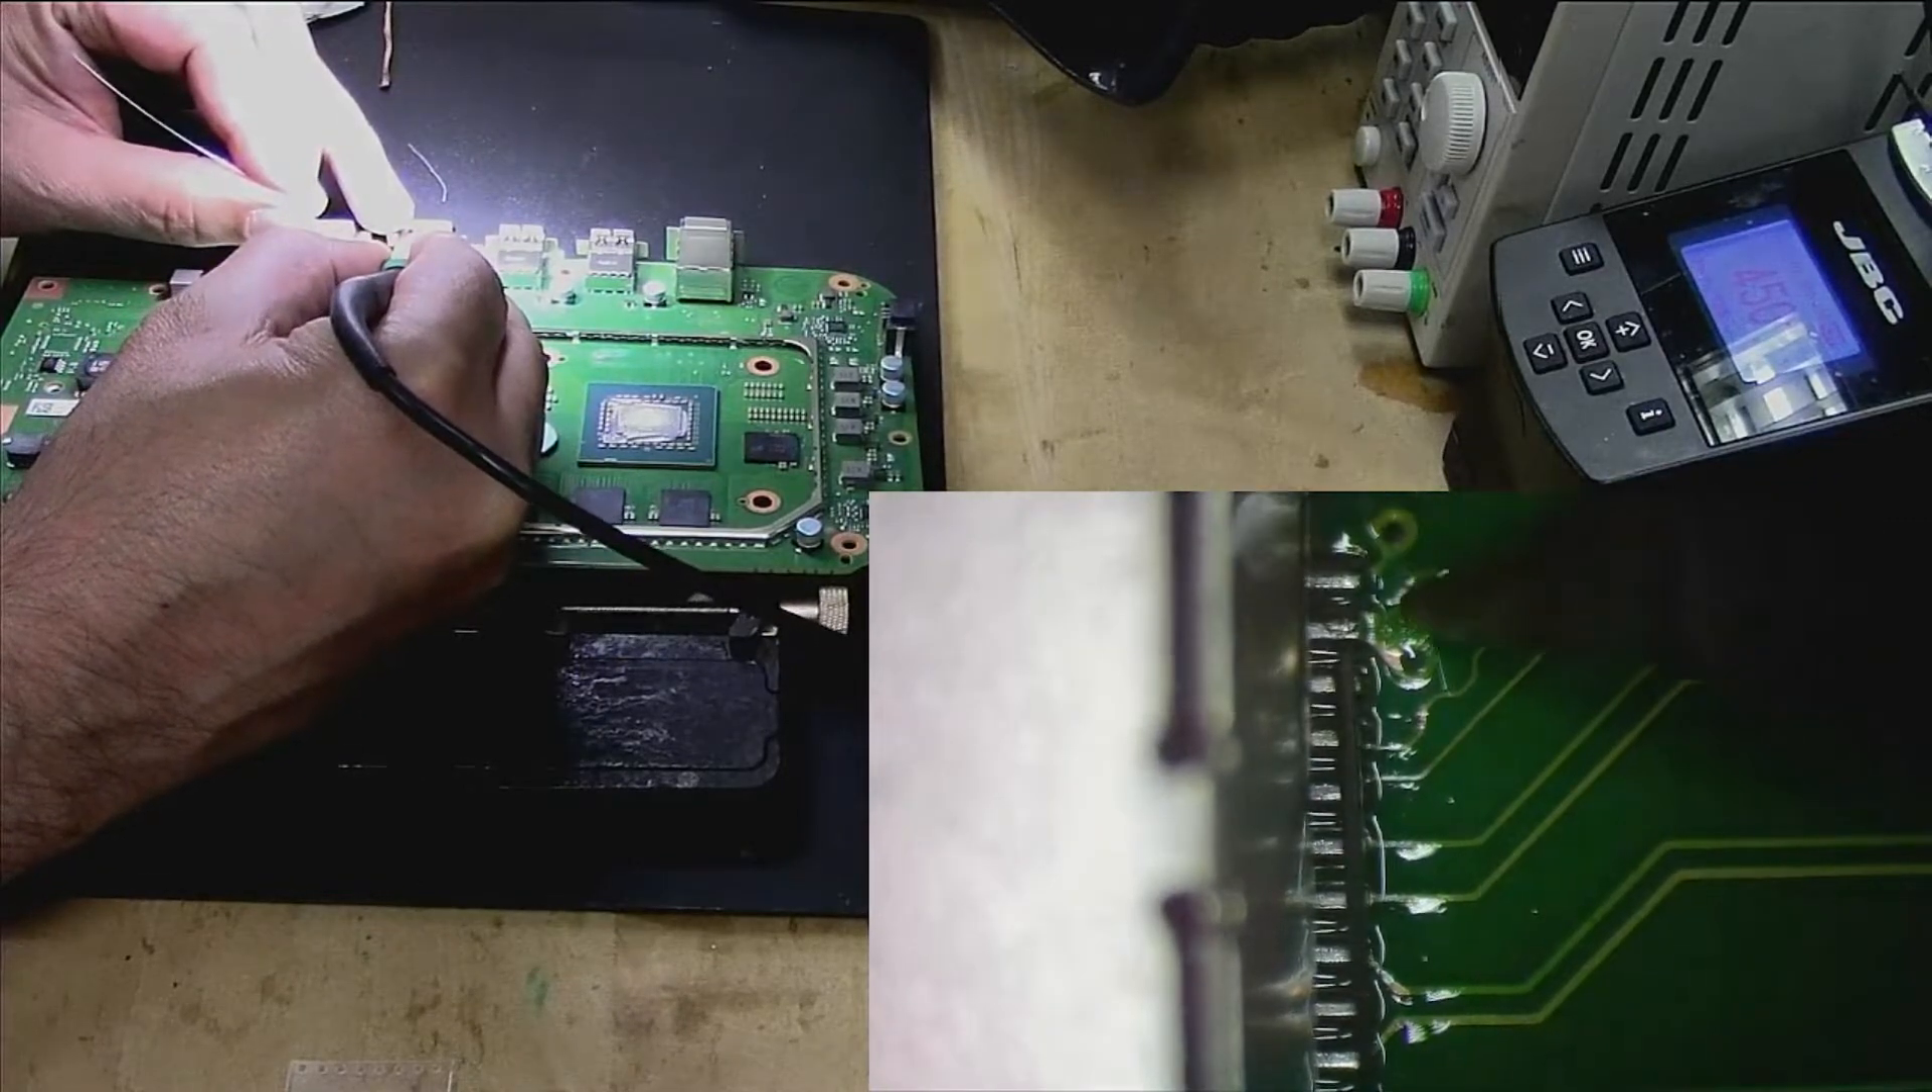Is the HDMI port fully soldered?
No.